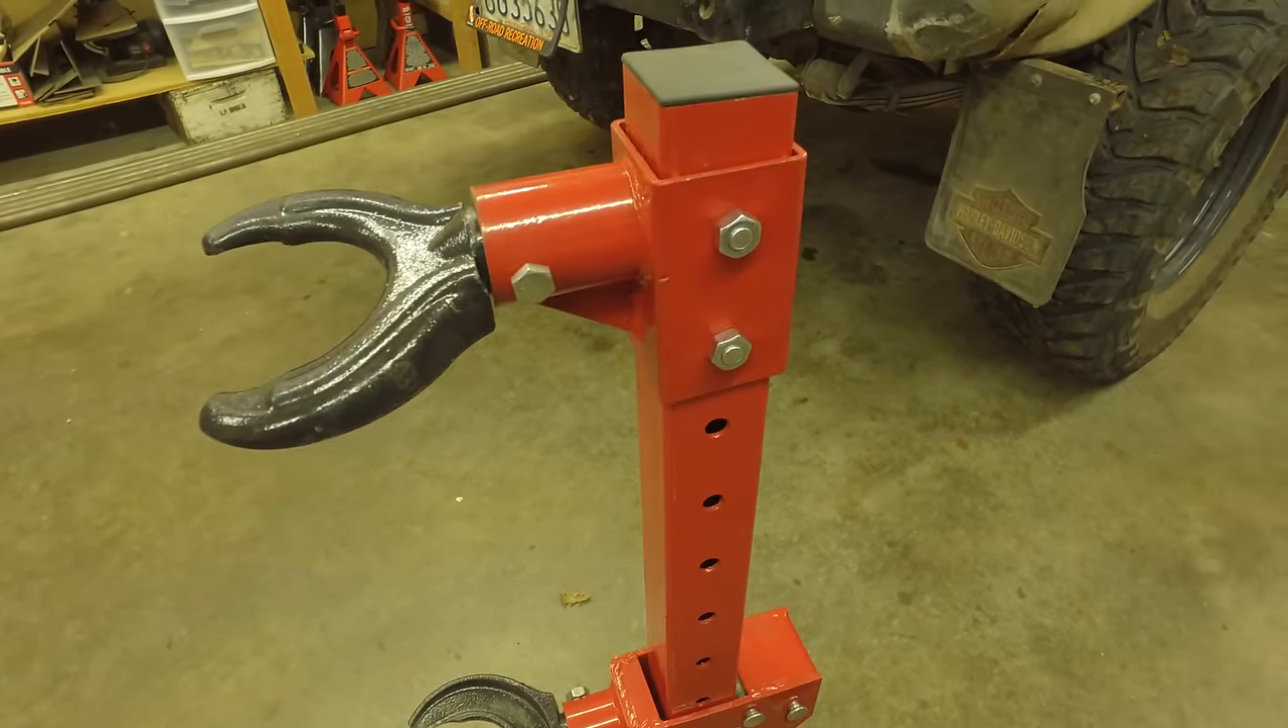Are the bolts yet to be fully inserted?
No.